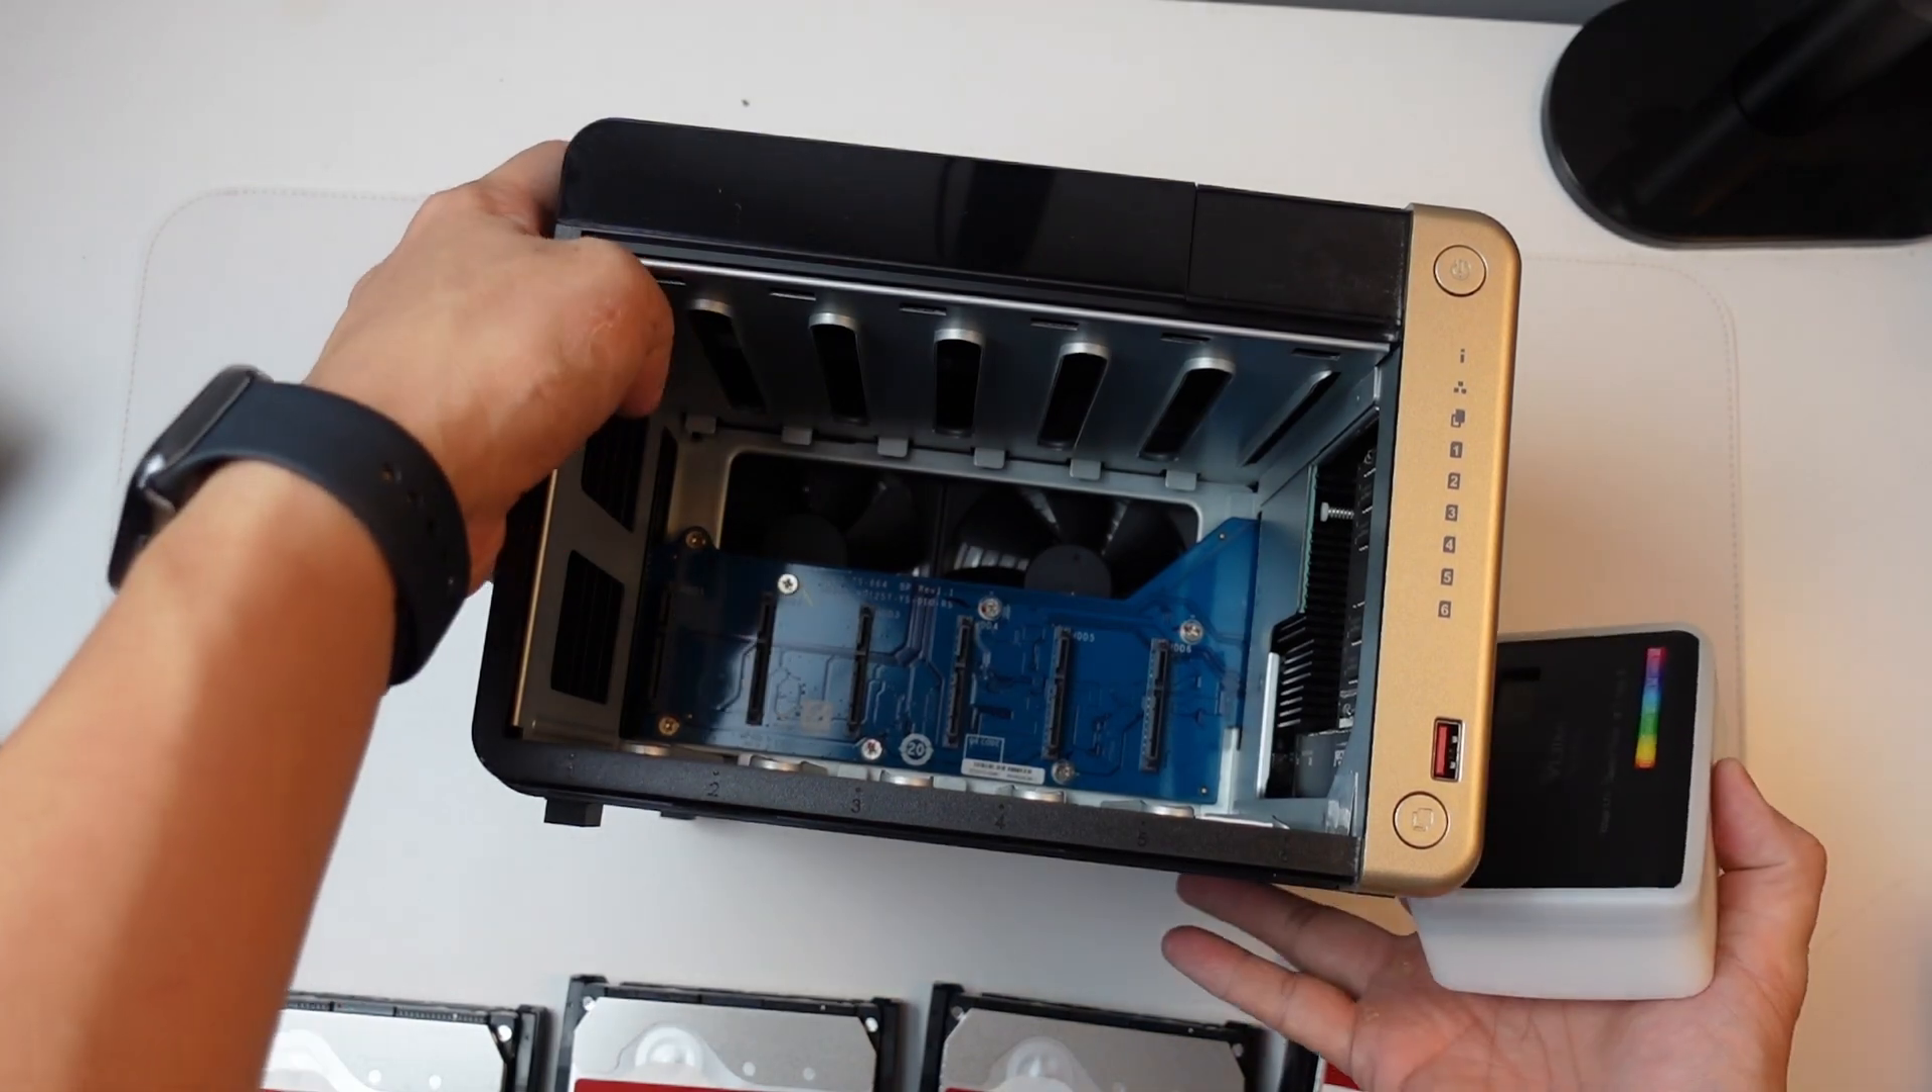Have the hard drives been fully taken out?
Yes.